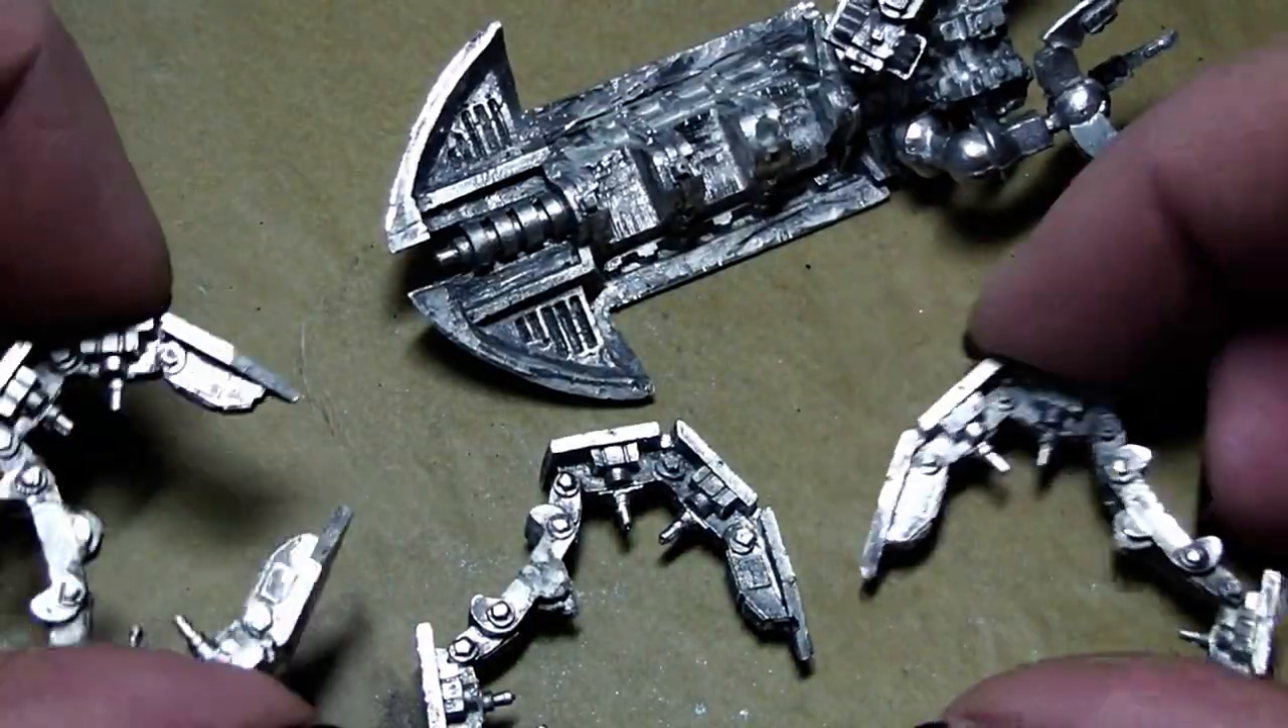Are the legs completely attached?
No.